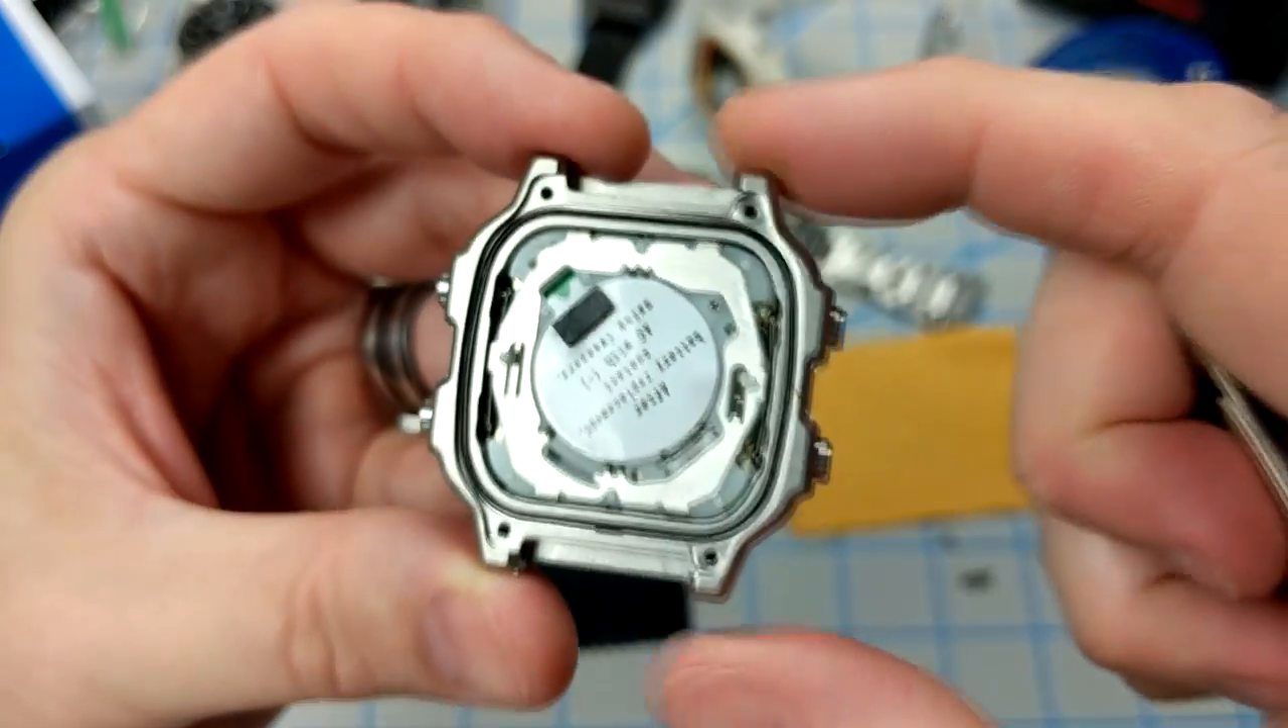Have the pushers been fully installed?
Yes.